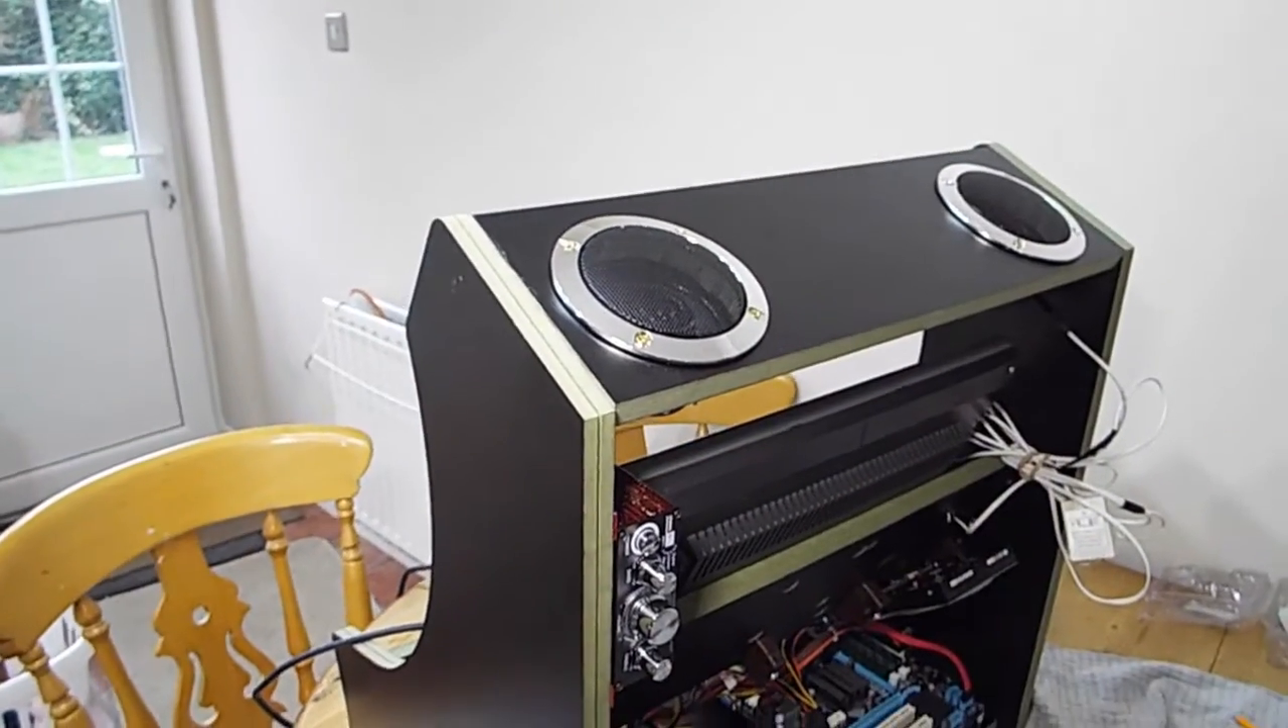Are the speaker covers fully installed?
Yes.